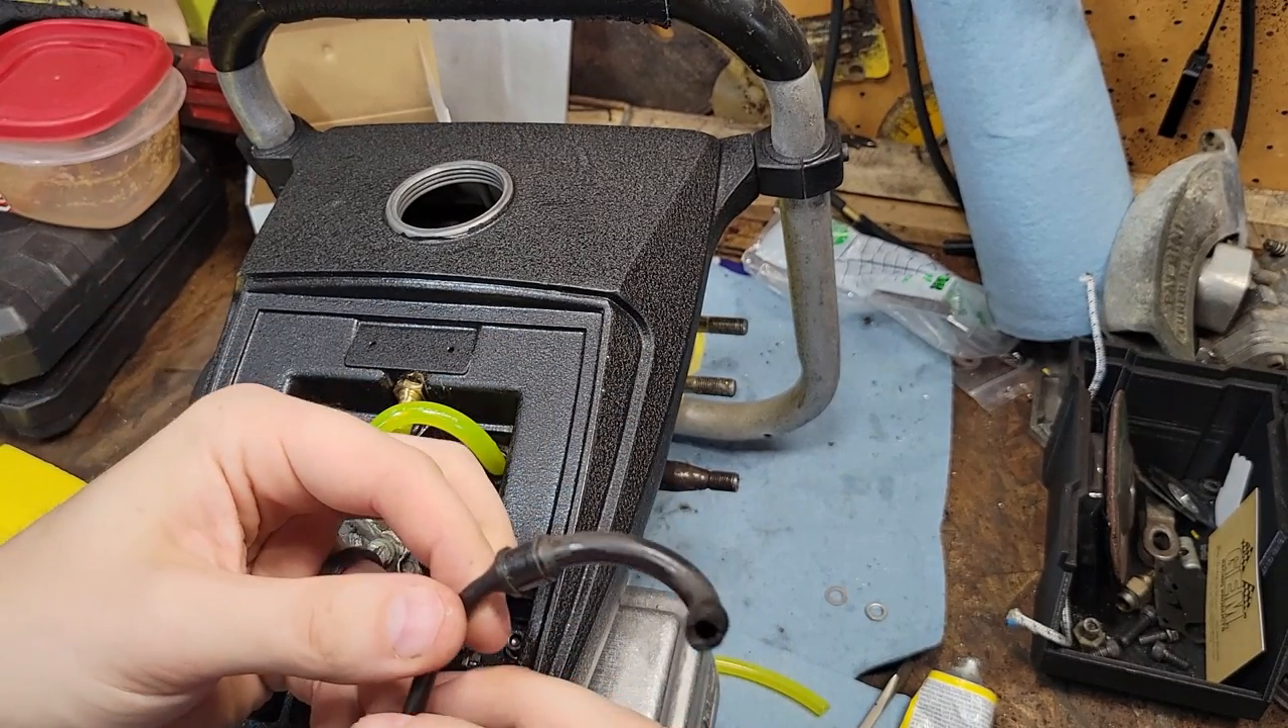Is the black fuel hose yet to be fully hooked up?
Yes.